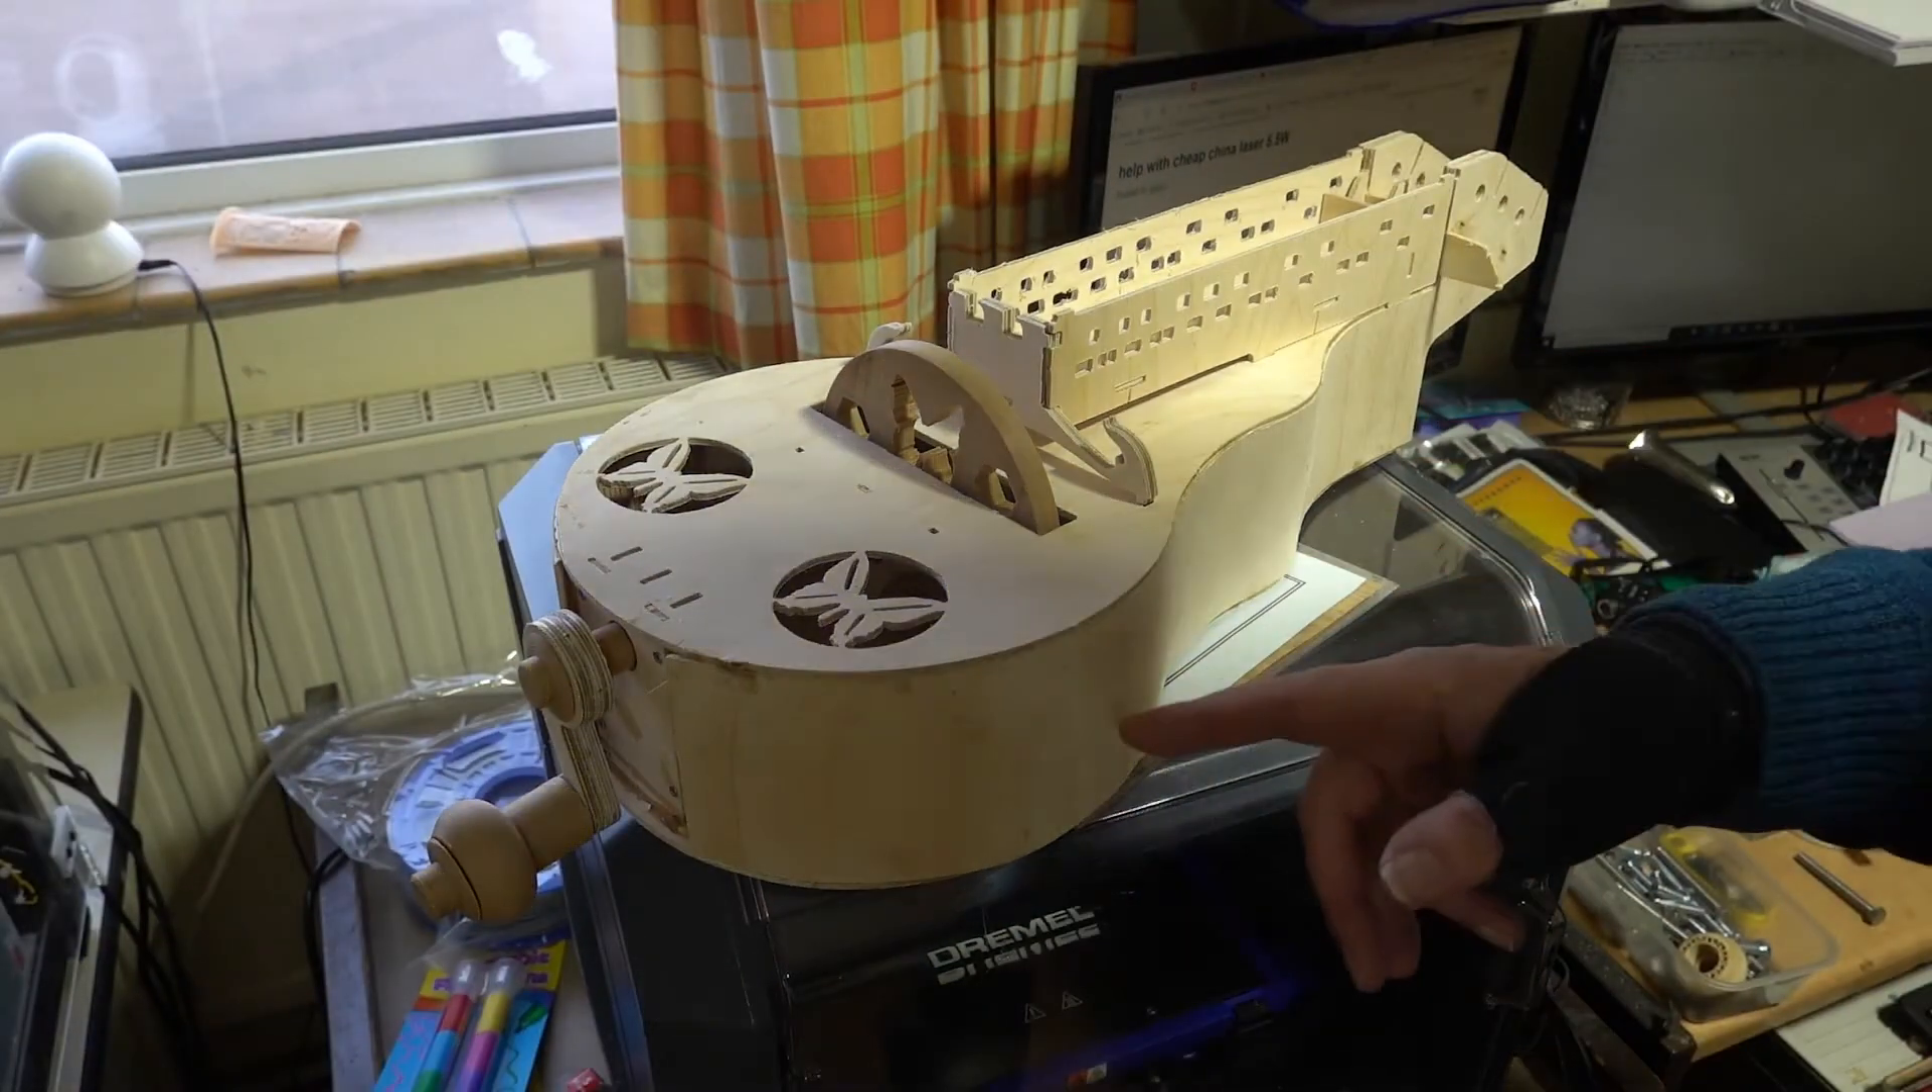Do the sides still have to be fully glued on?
No.